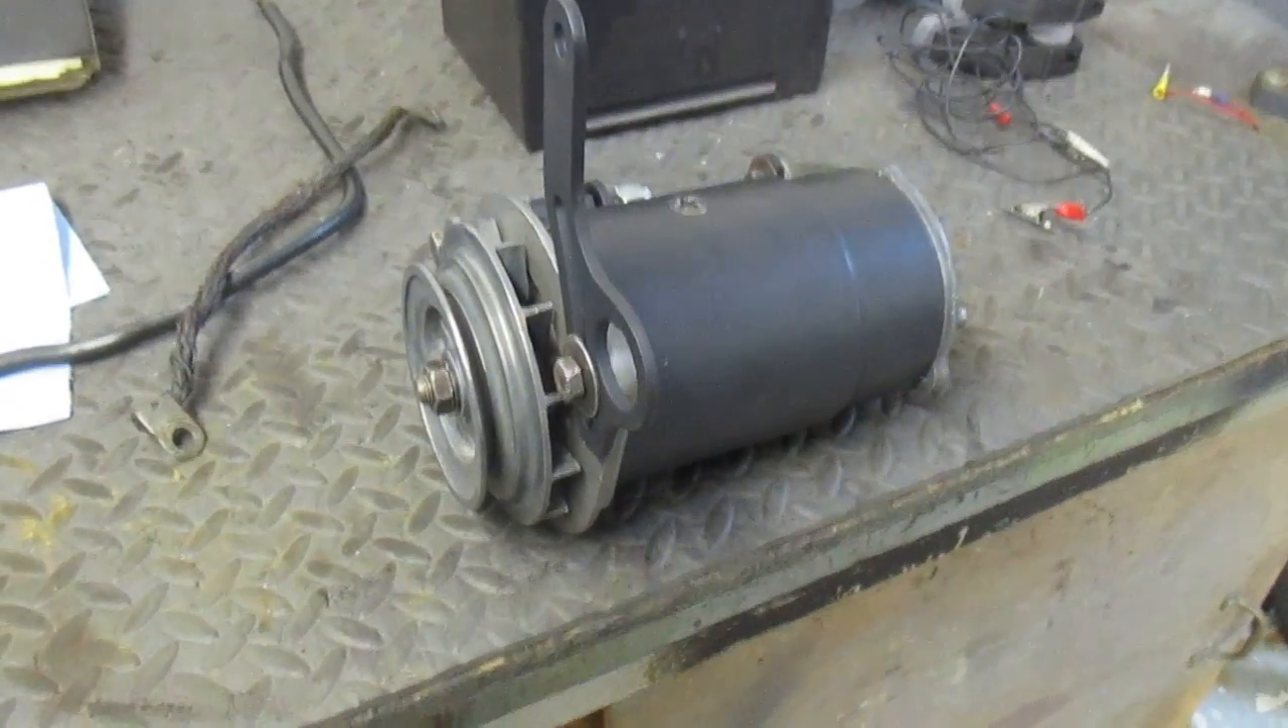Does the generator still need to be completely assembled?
No.